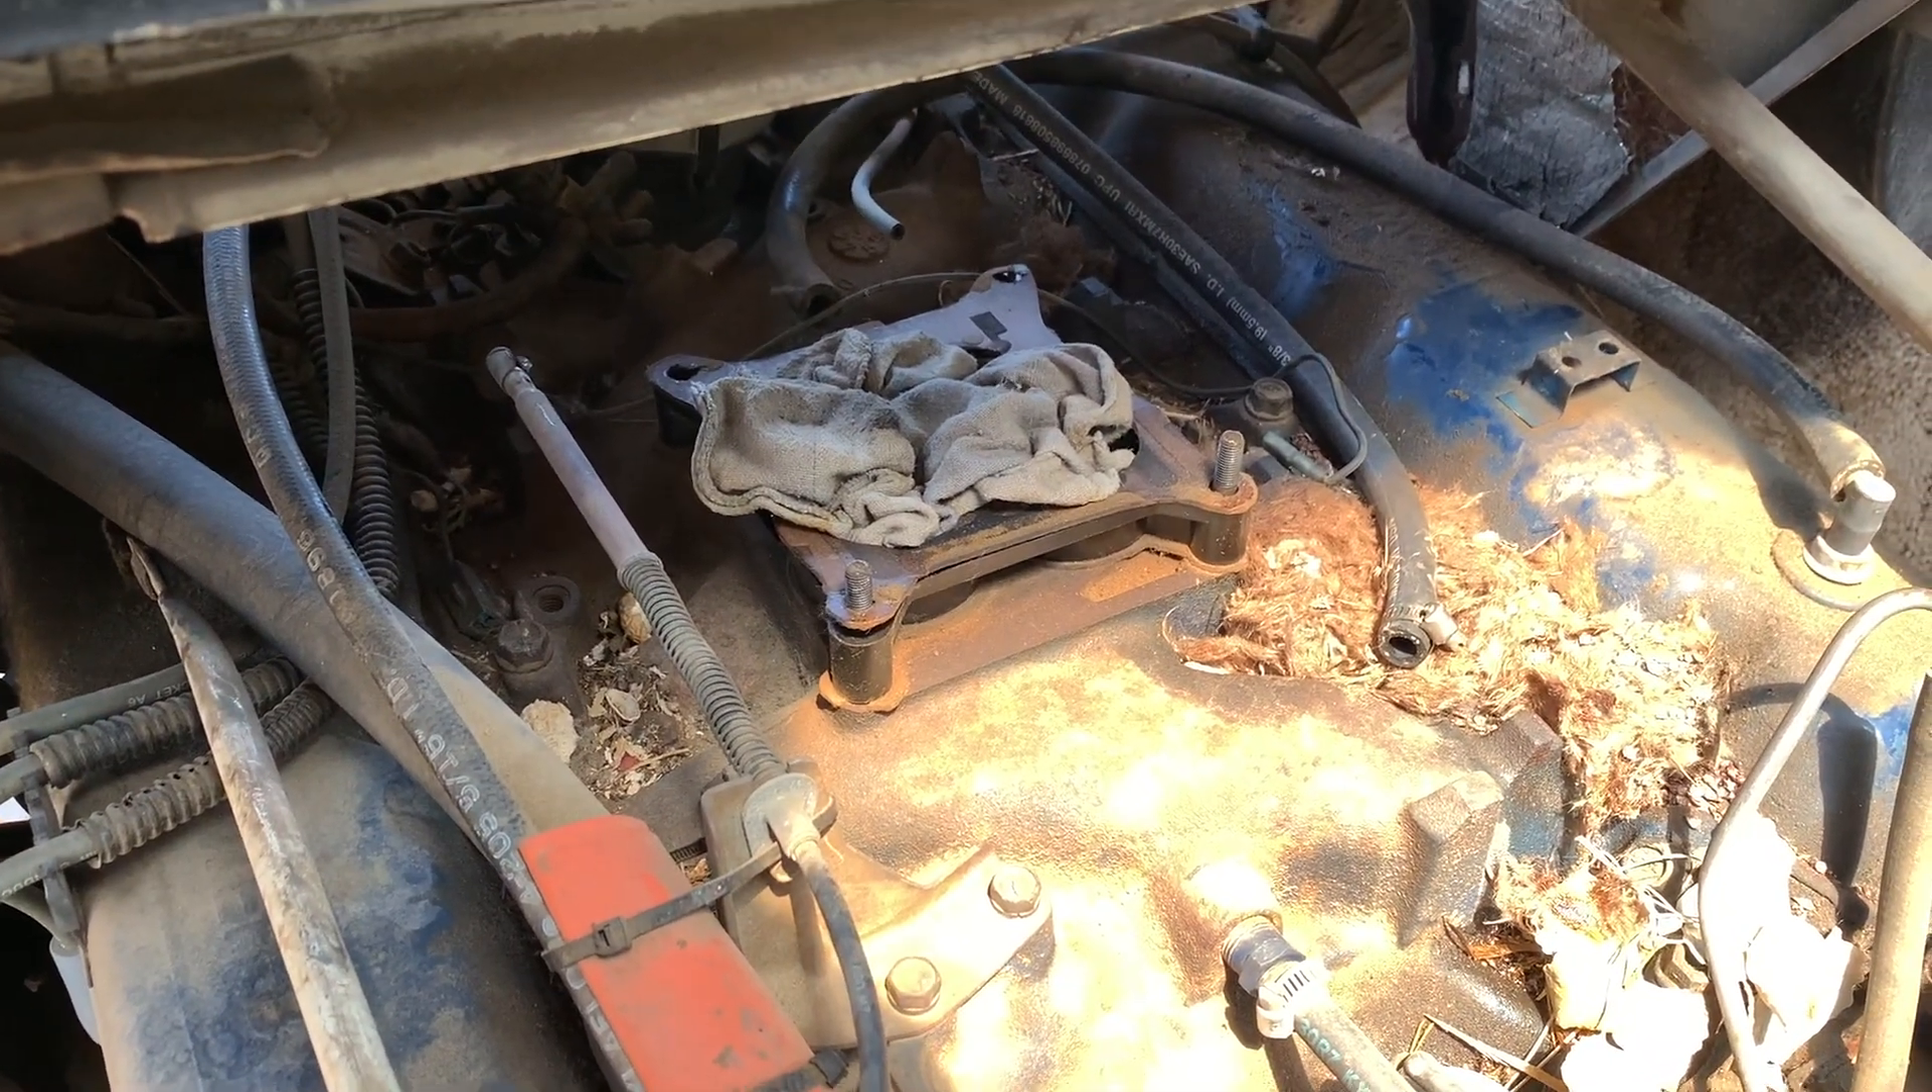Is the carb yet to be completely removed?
No.